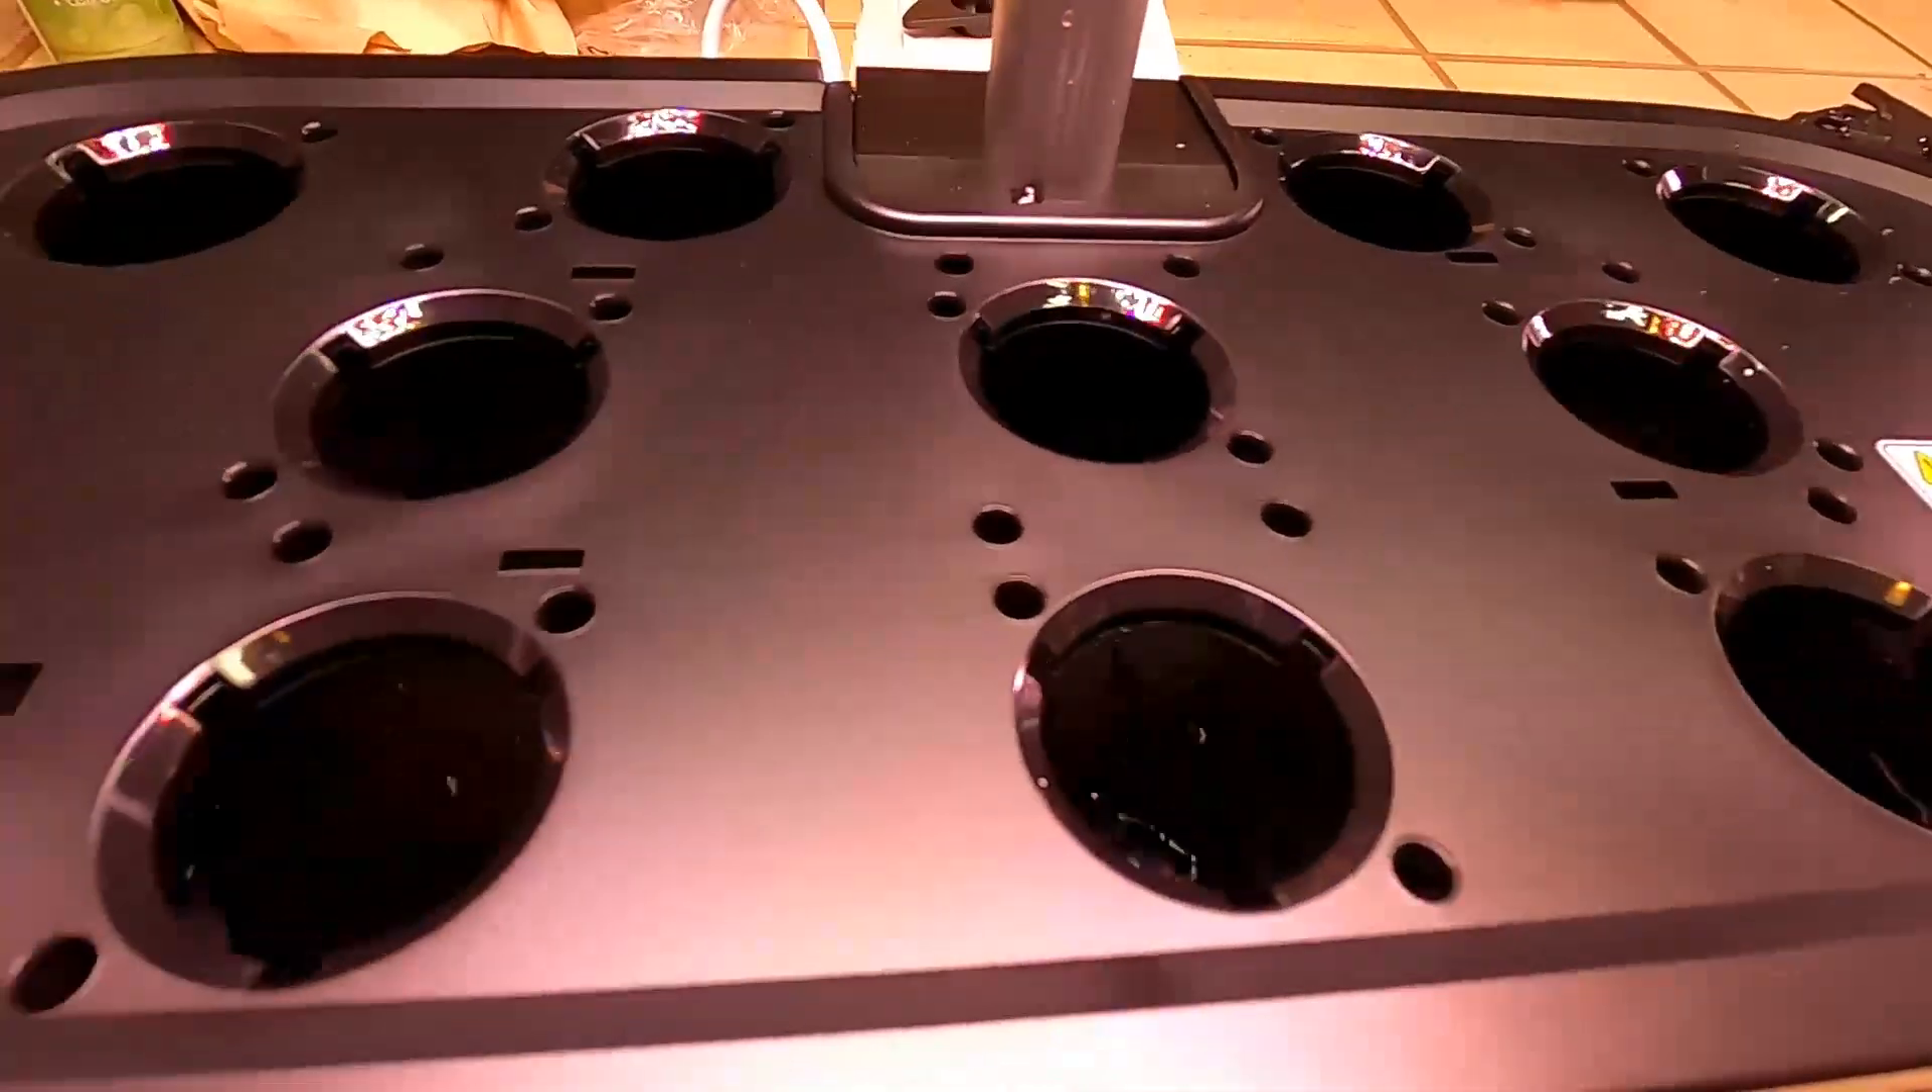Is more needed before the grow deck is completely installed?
No.